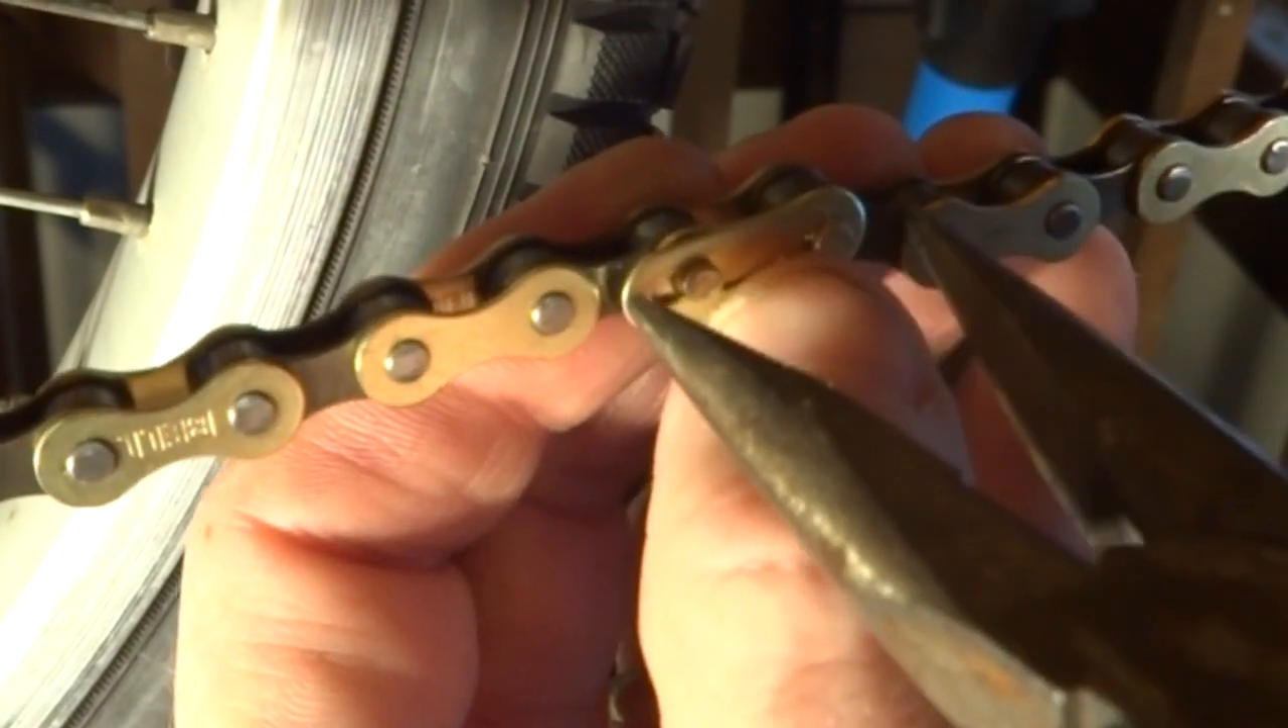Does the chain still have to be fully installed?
Yes.